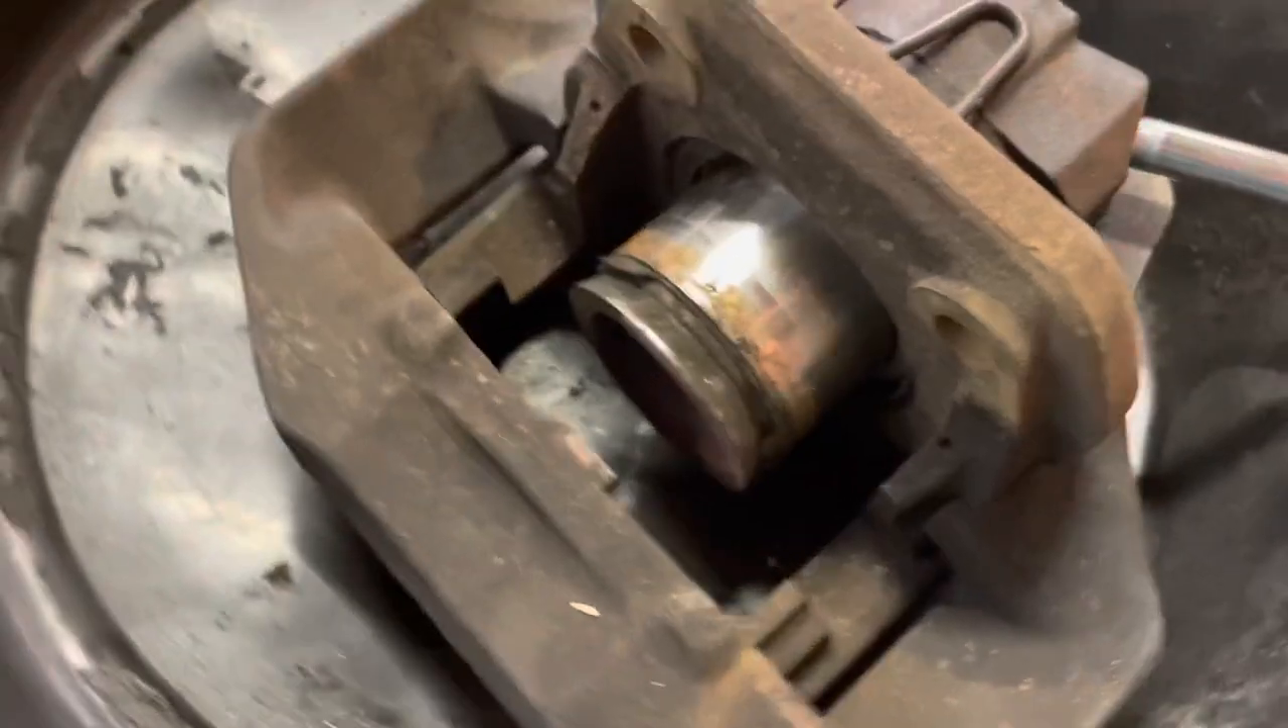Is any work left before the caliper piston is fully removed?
Yes.